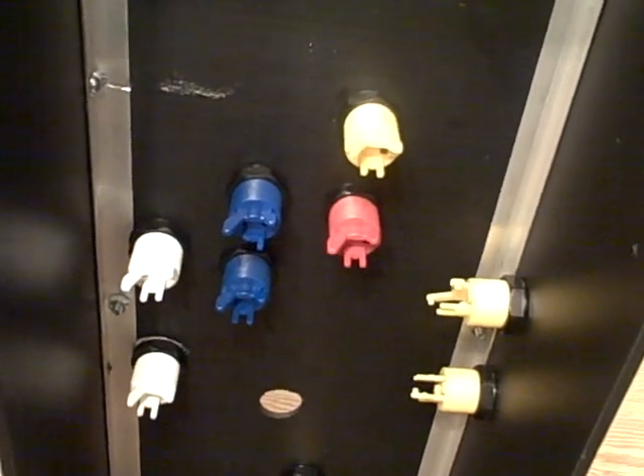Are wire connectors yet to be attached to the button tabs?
Yes.